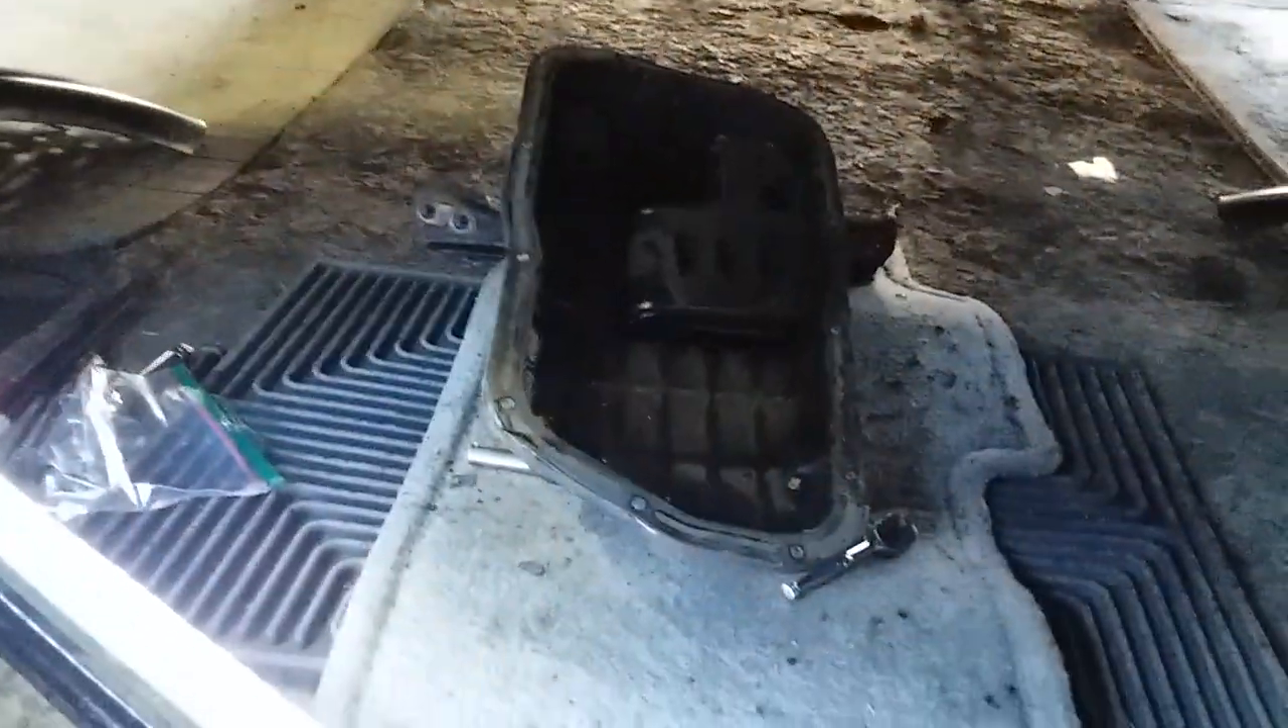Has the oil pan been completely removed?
Yes.